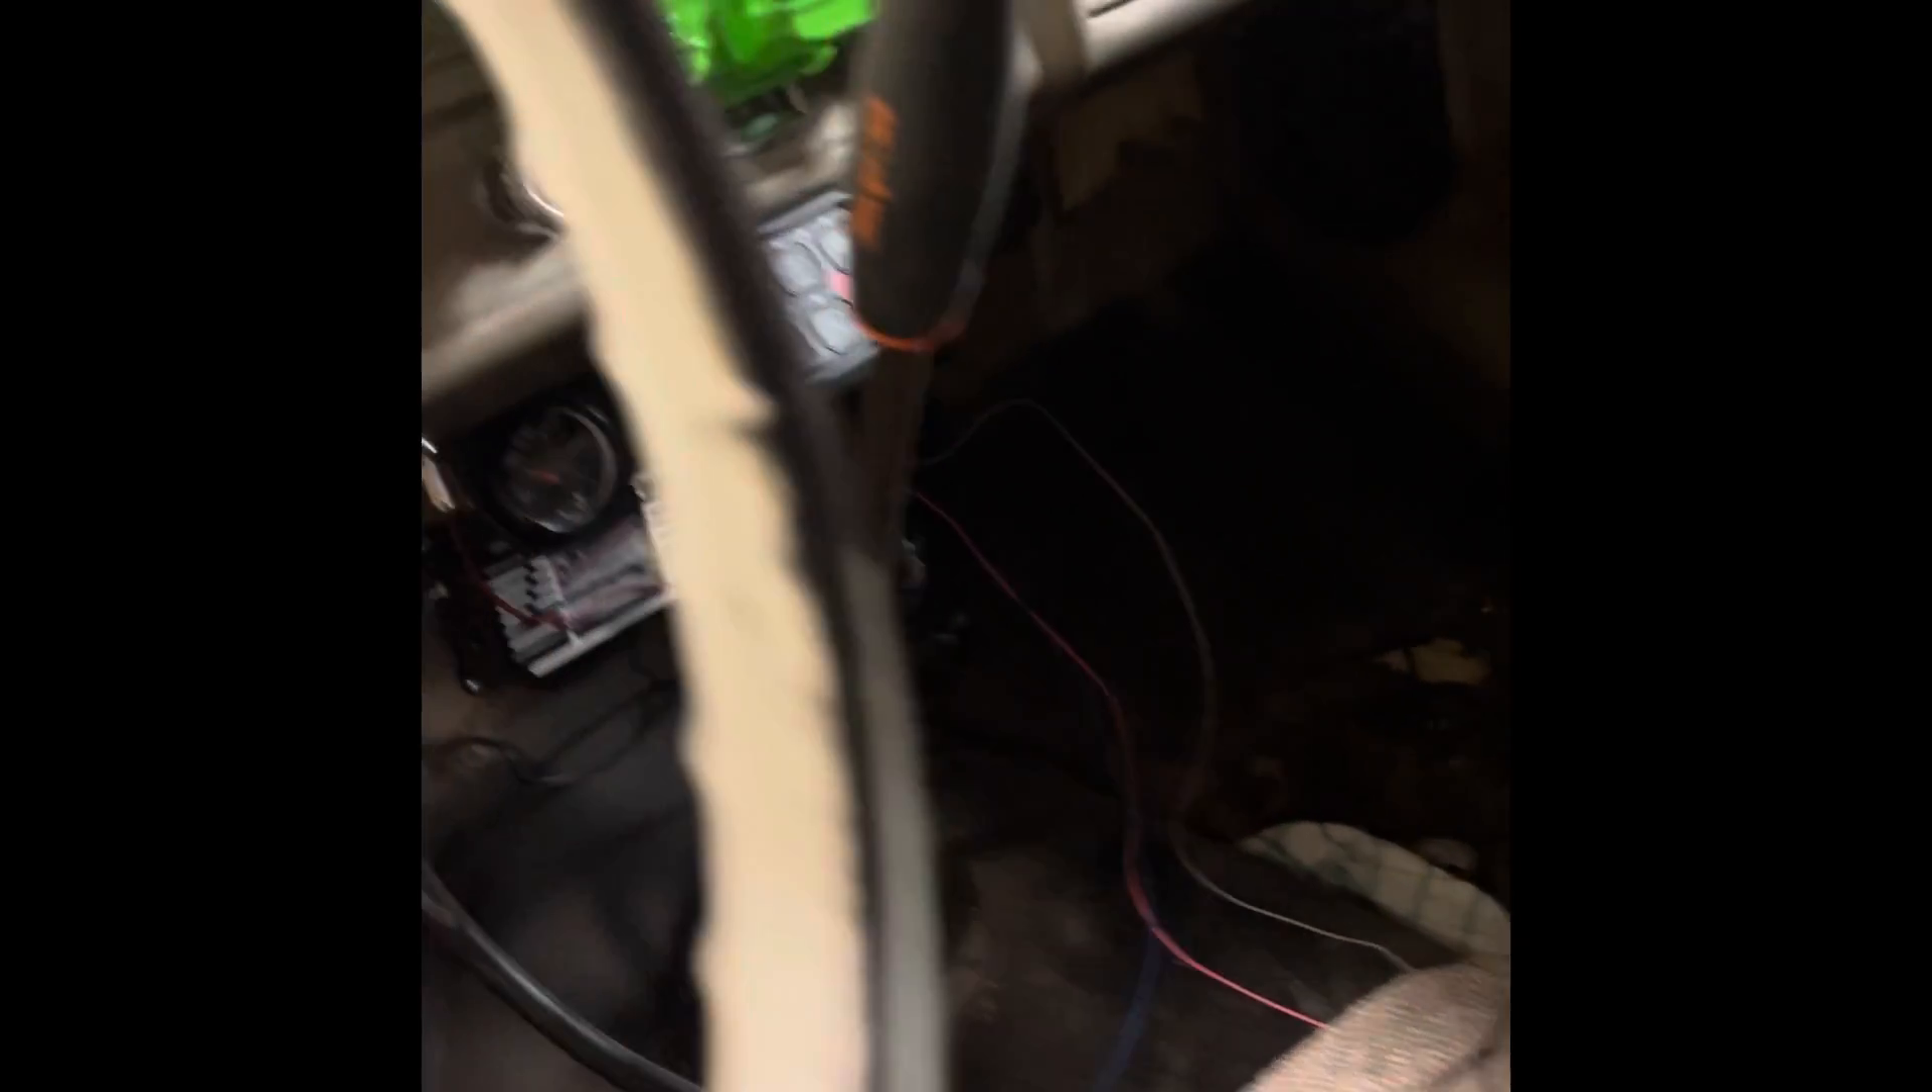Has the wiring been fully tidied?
No.